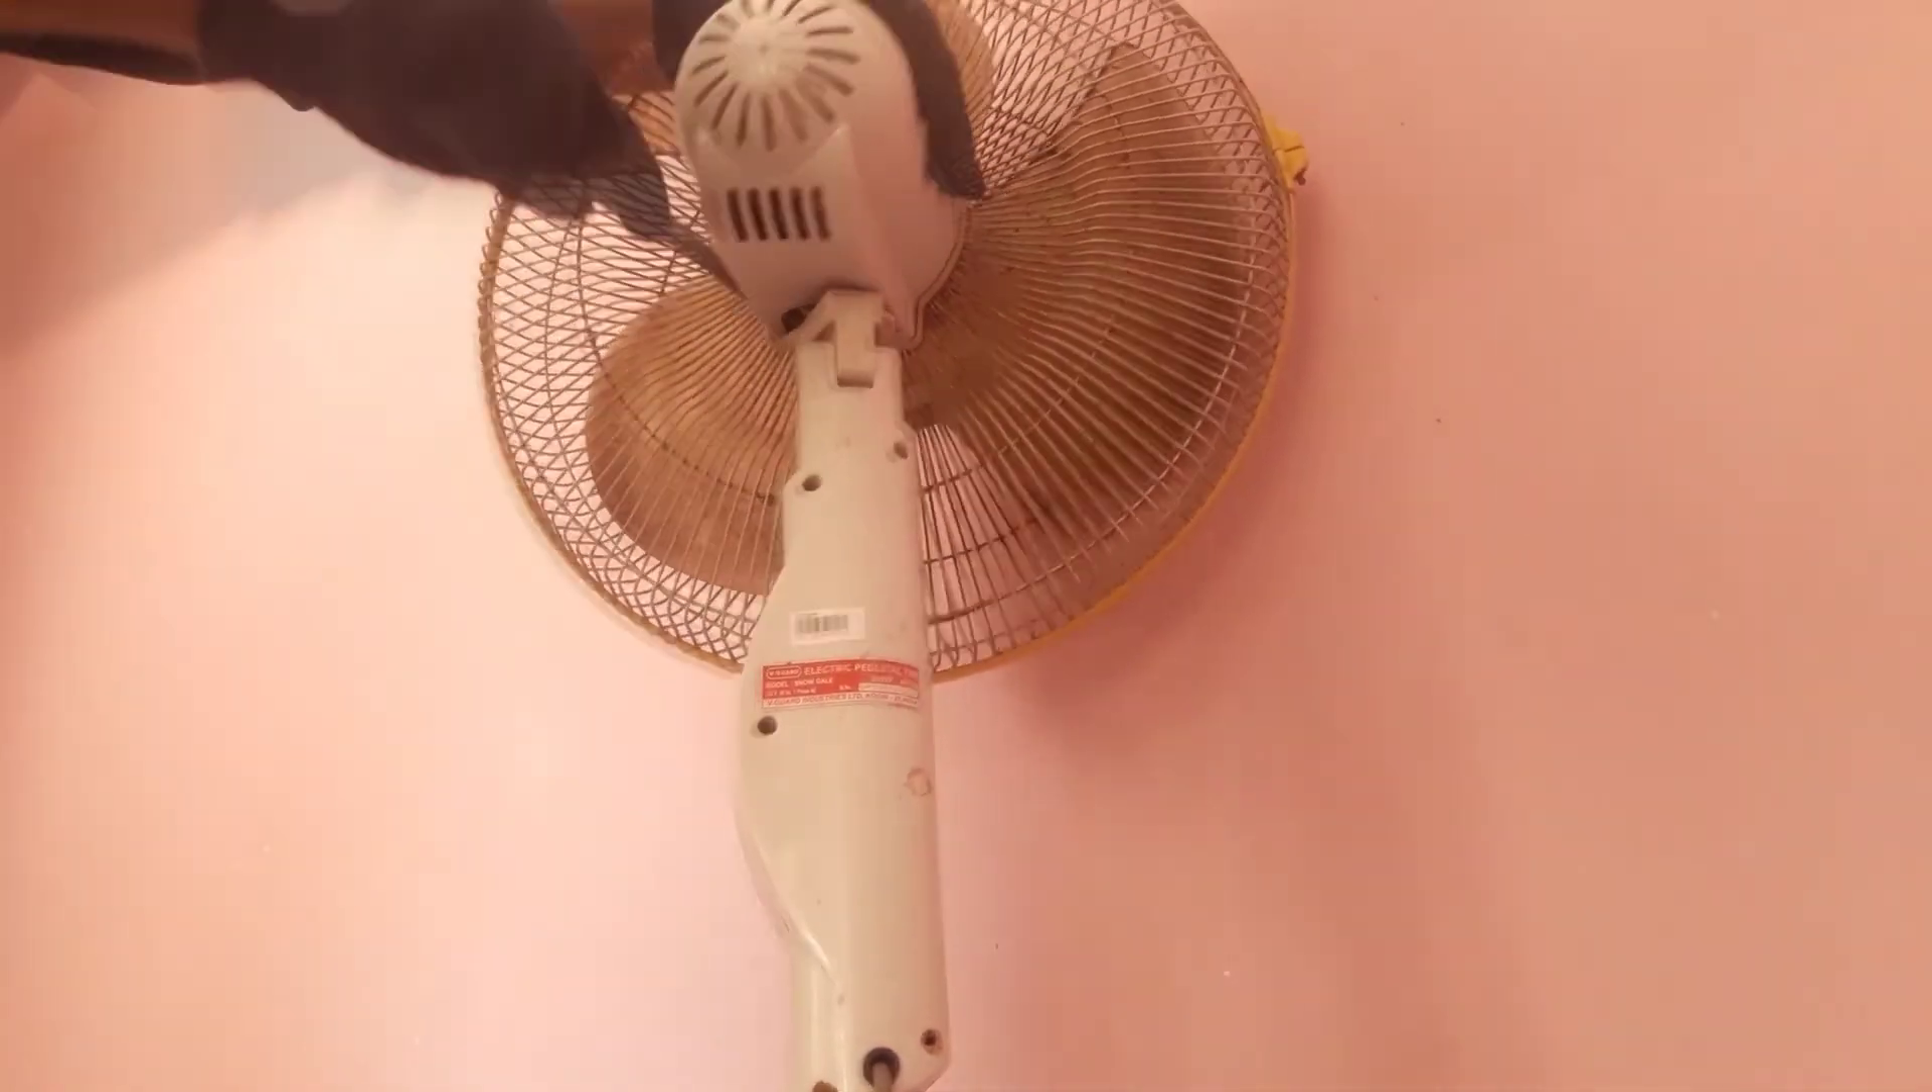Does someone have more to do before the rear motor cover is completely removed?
Yes.